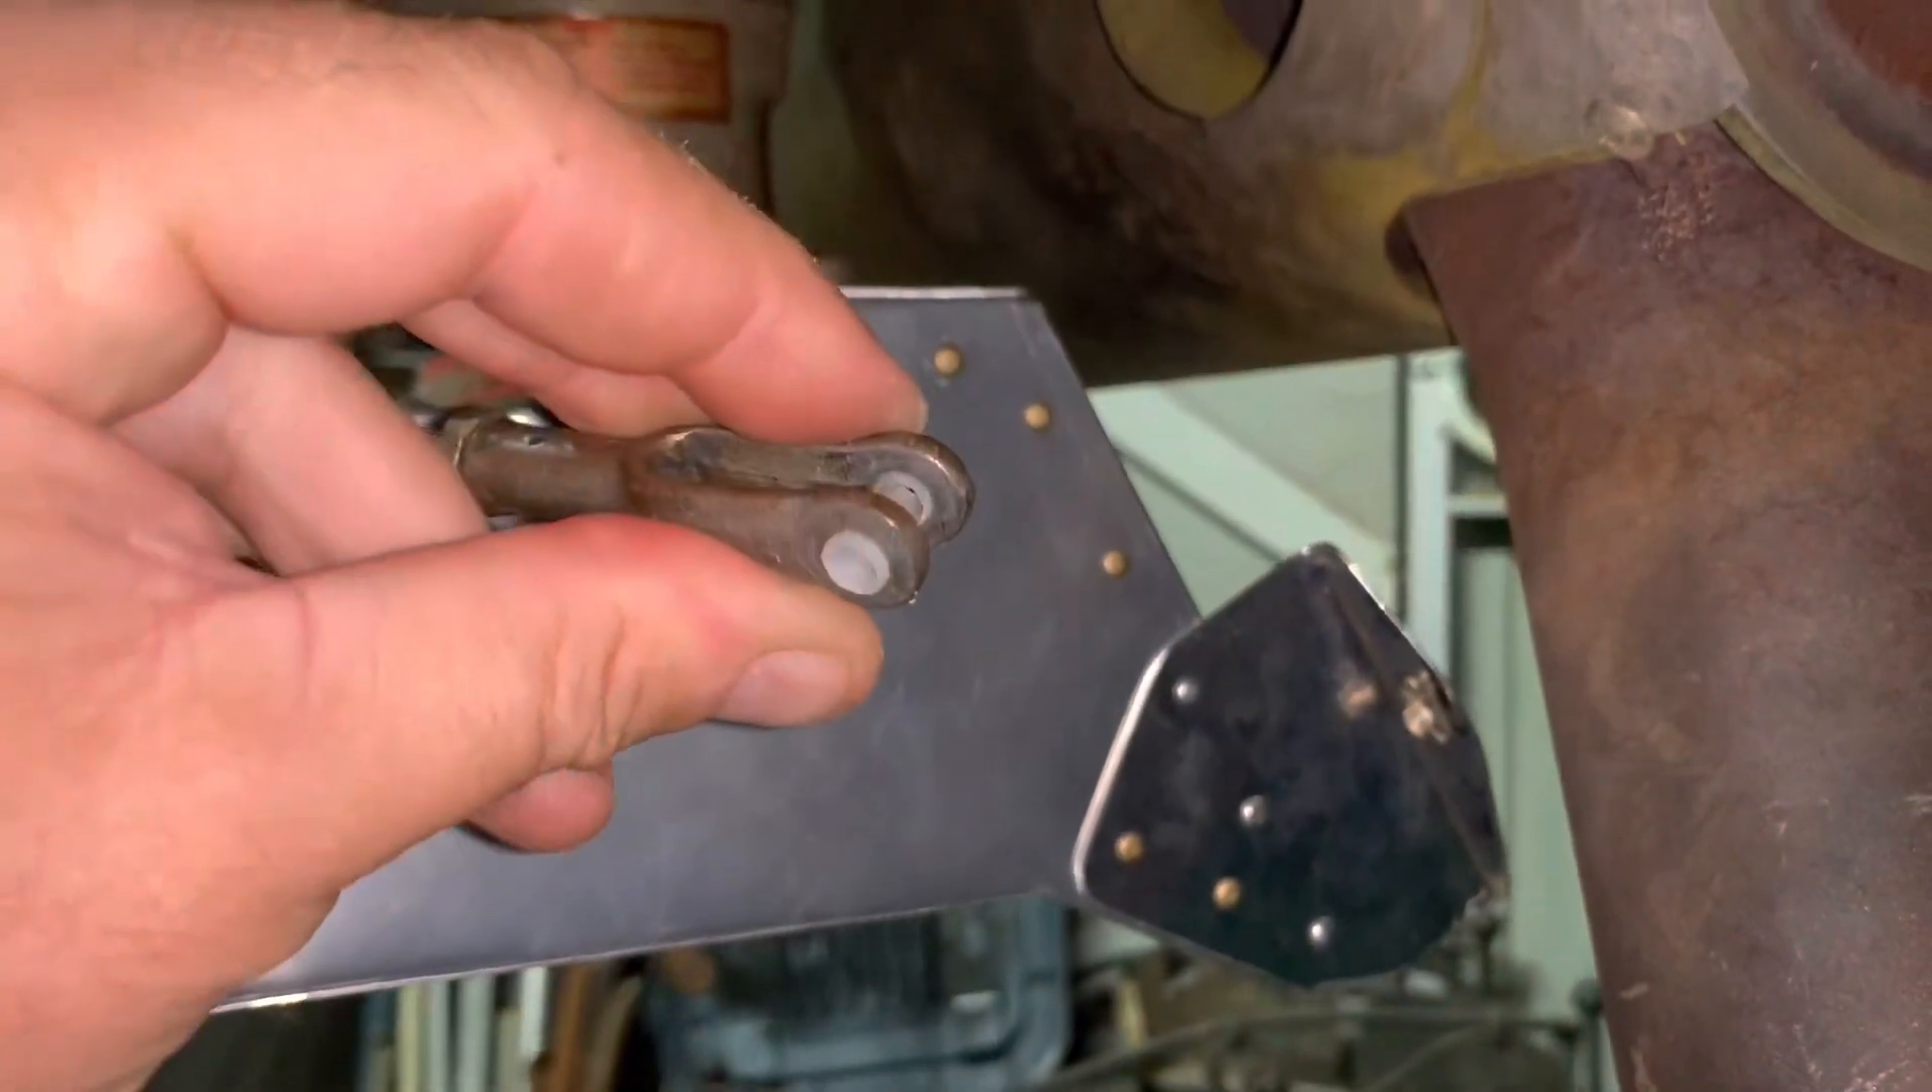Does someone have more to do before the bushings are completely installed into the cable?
No.